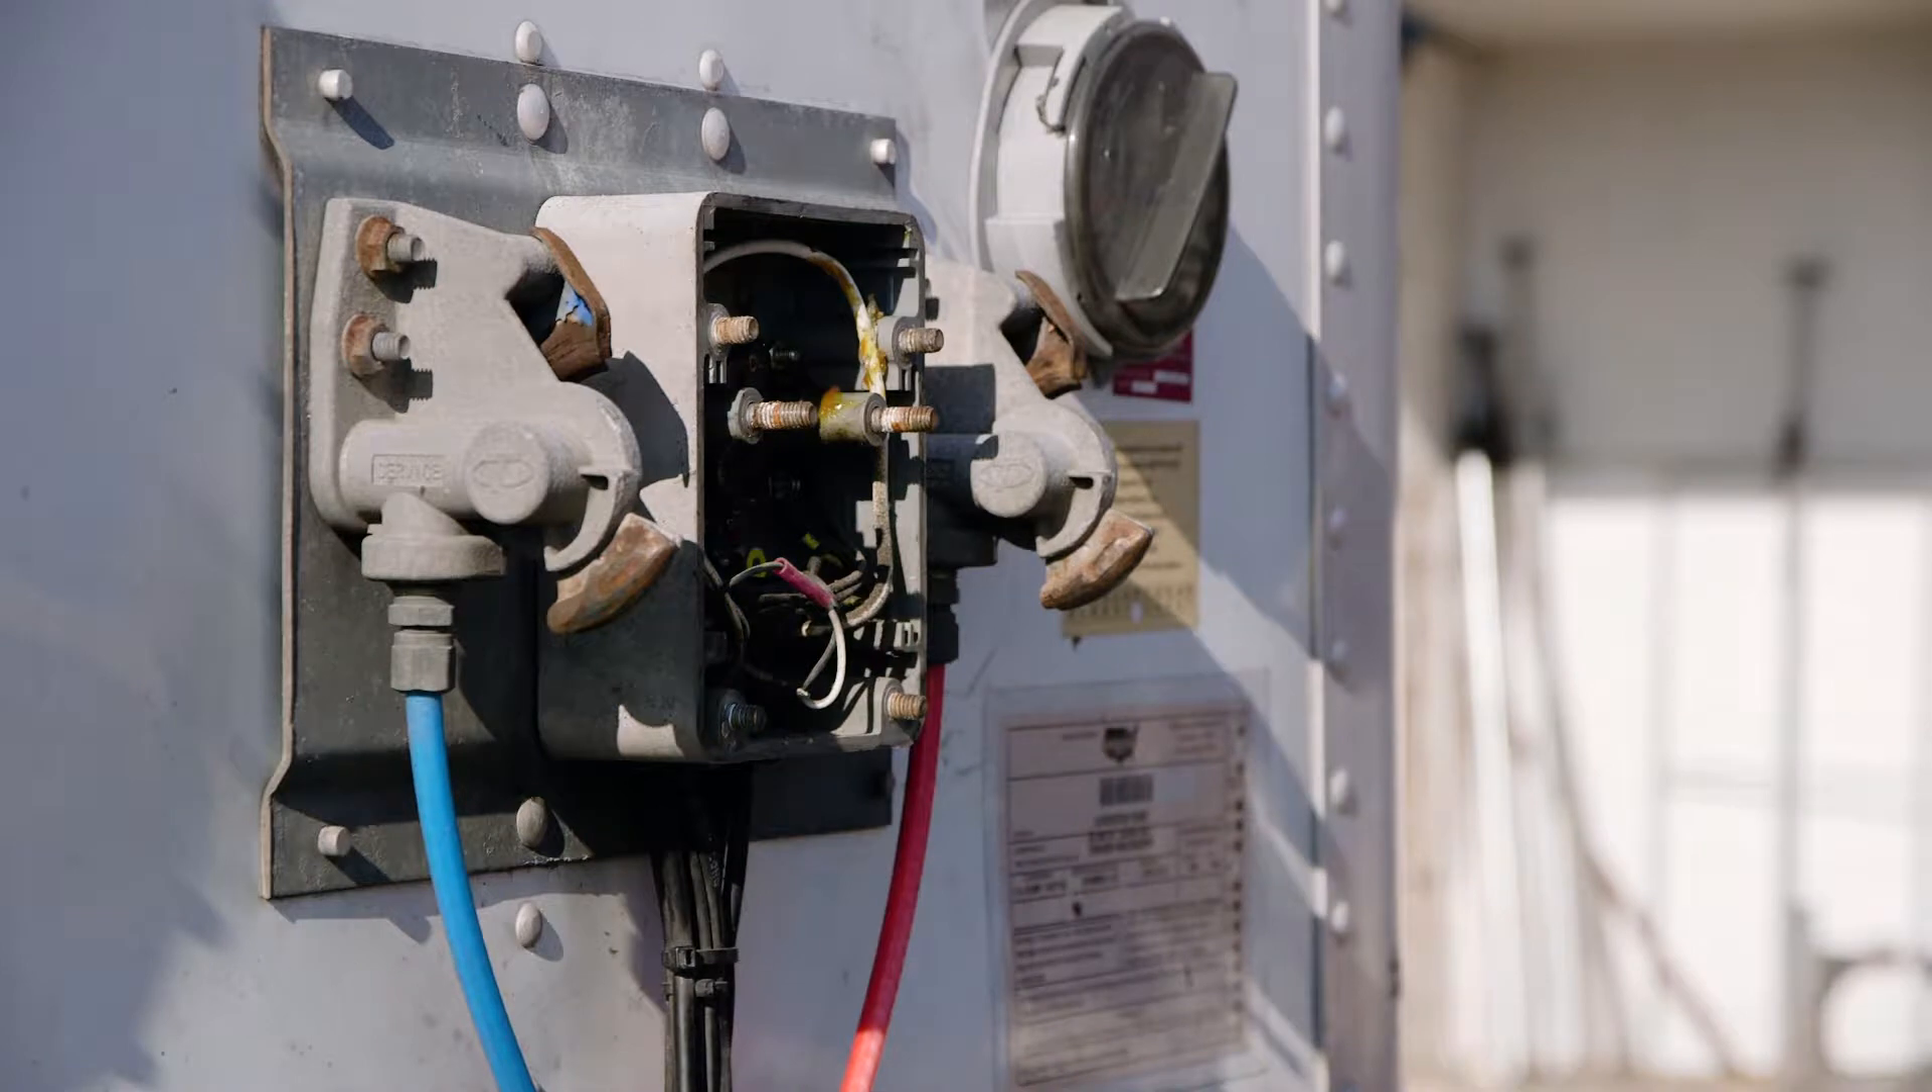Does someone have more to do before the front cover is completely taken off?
No.